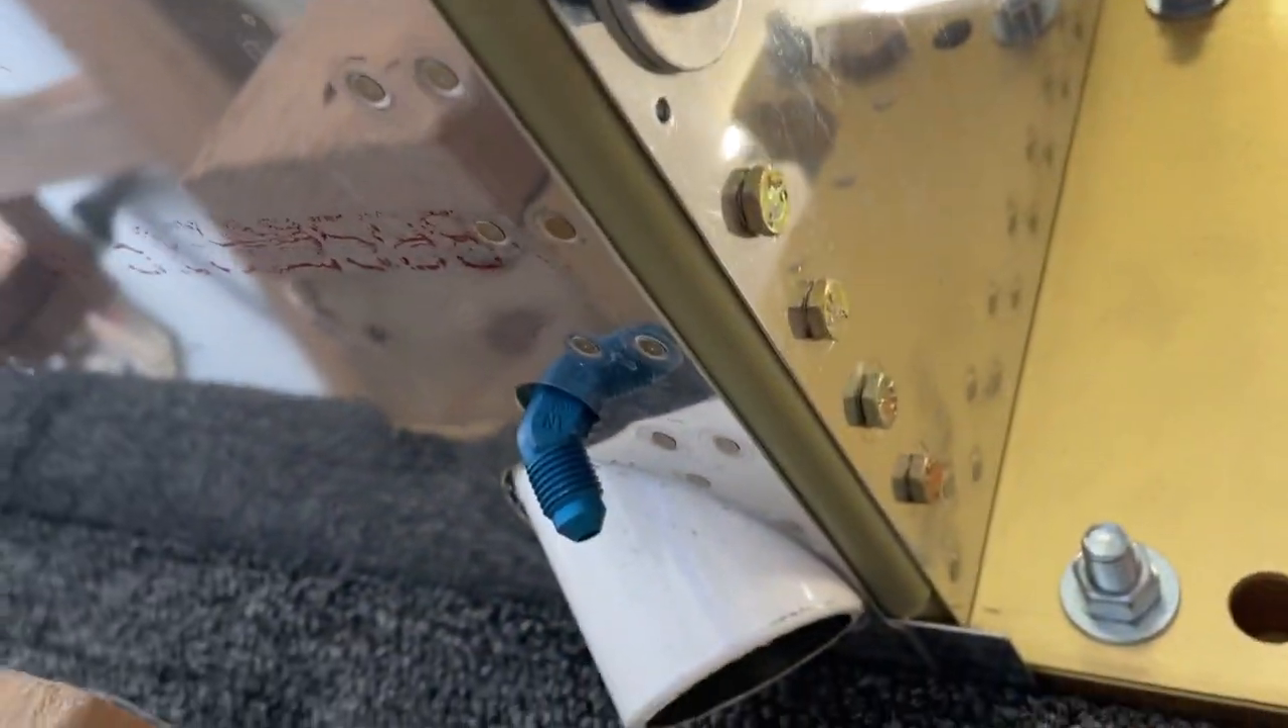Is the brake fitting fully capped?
No.